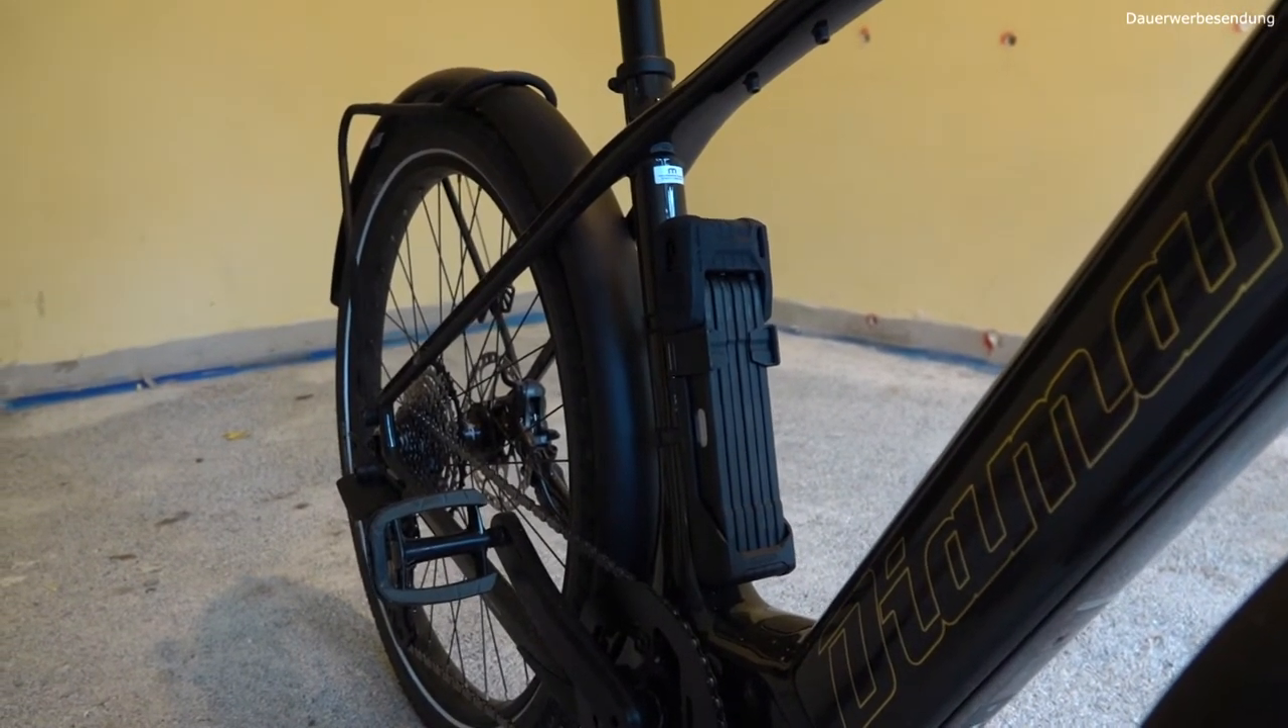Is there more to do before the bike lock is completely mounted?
No.